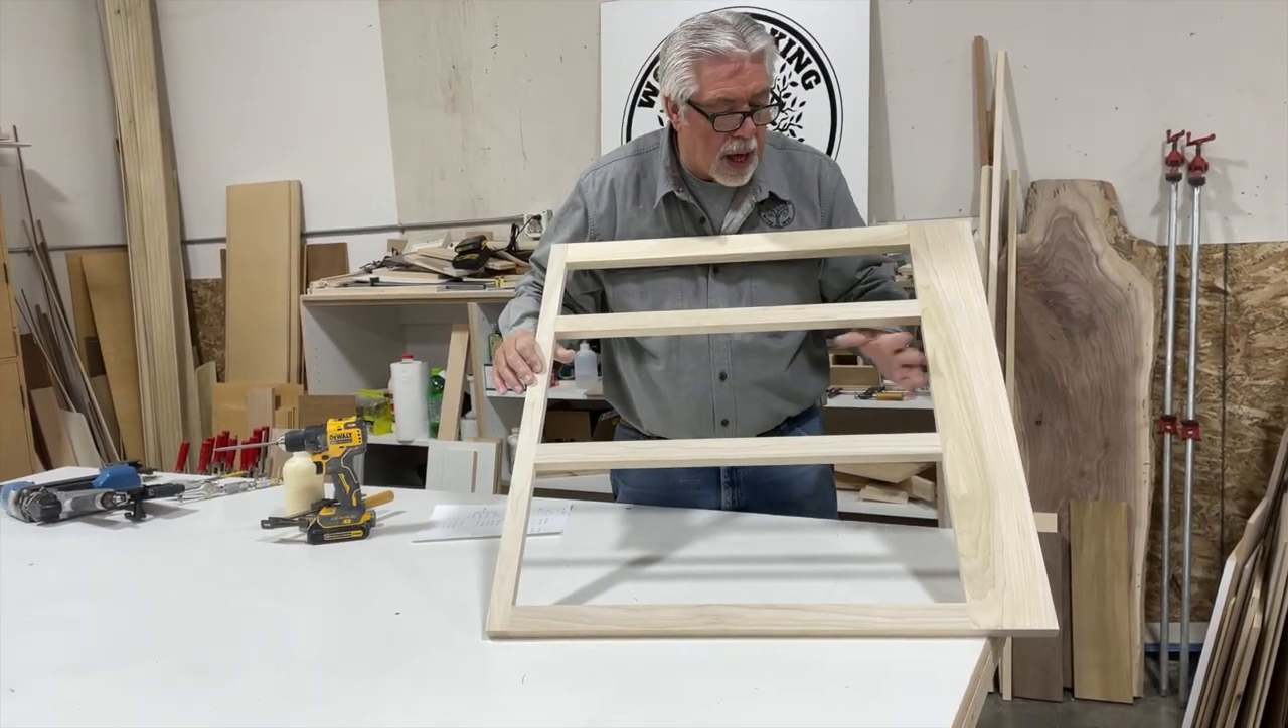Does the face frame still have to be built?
No.